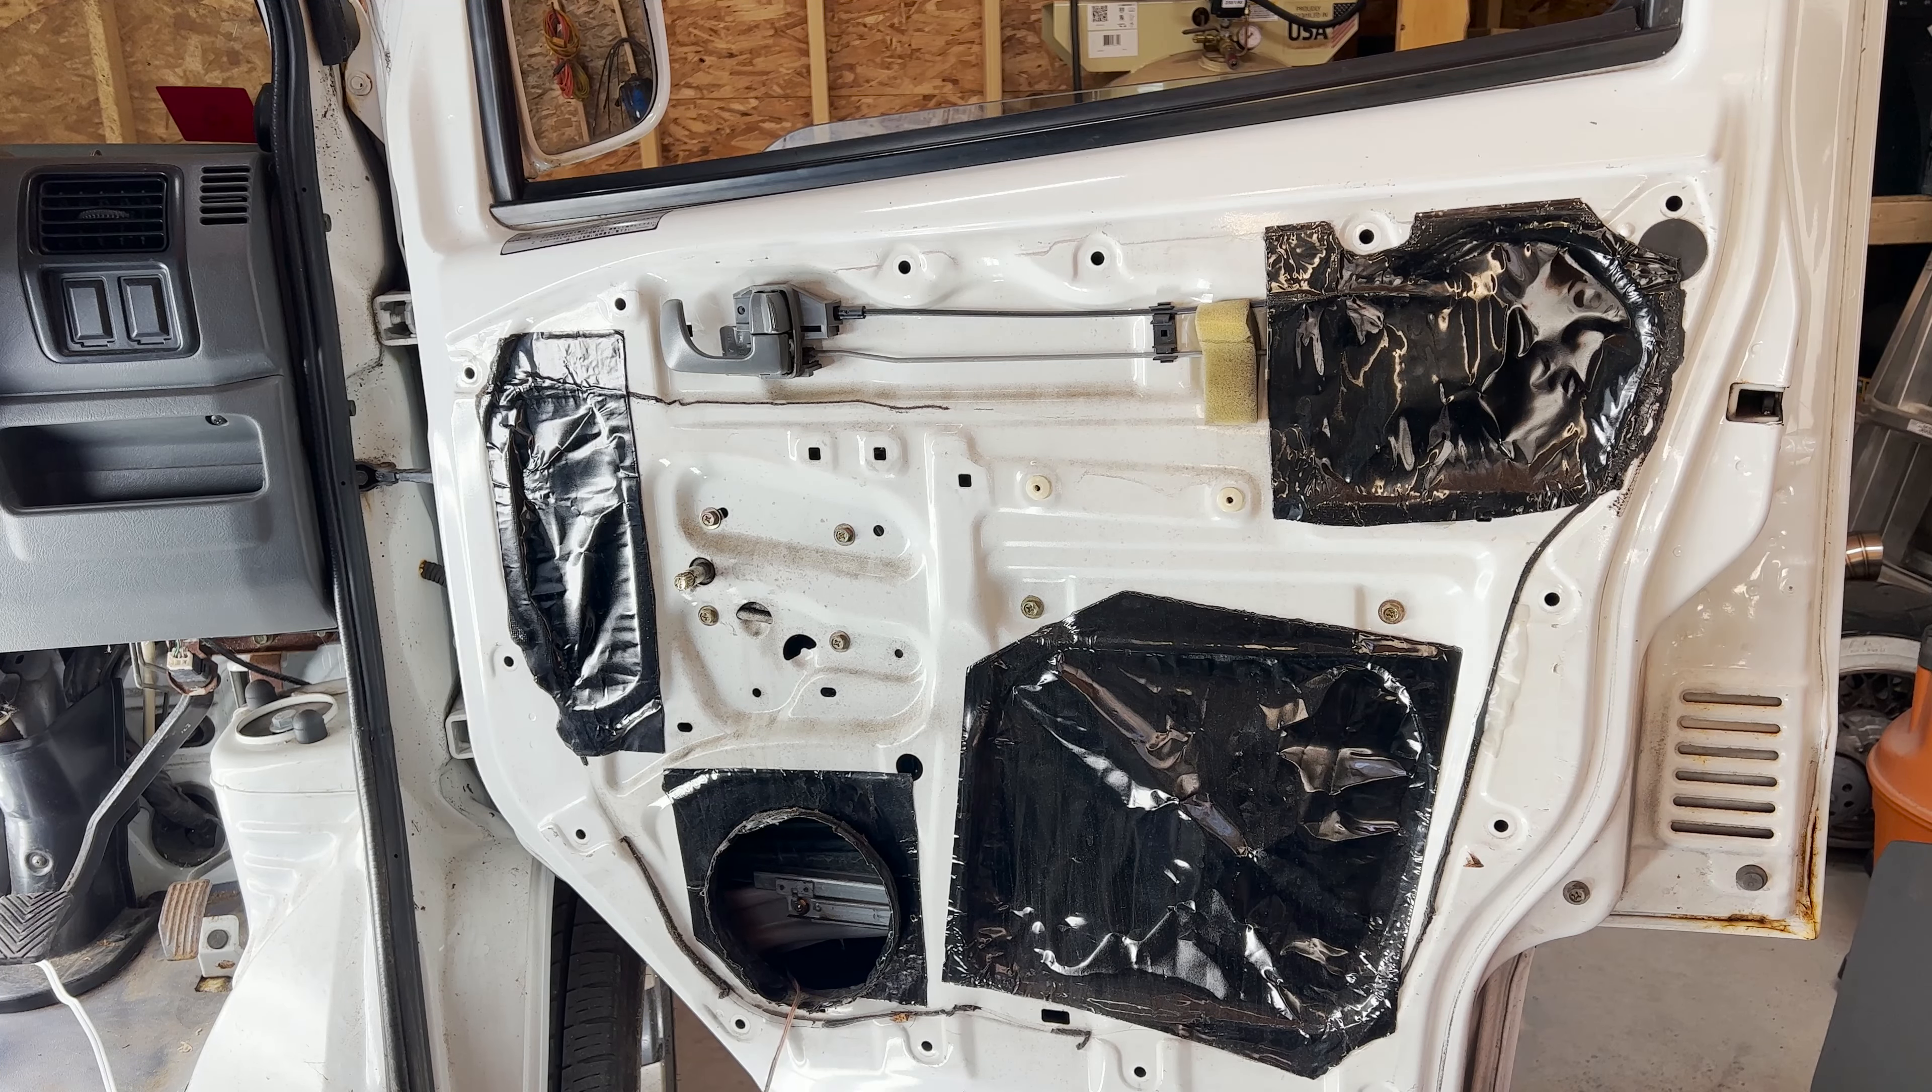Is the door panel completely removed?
Yes.